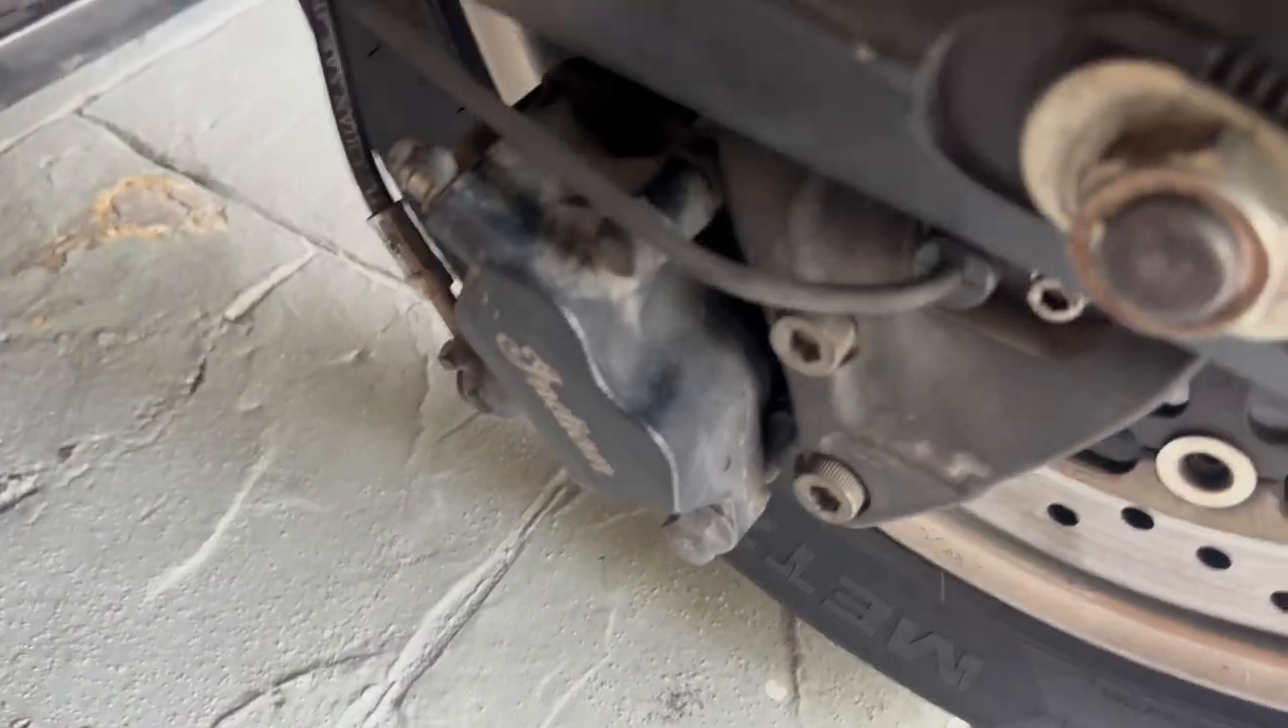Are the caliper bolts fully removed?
No.